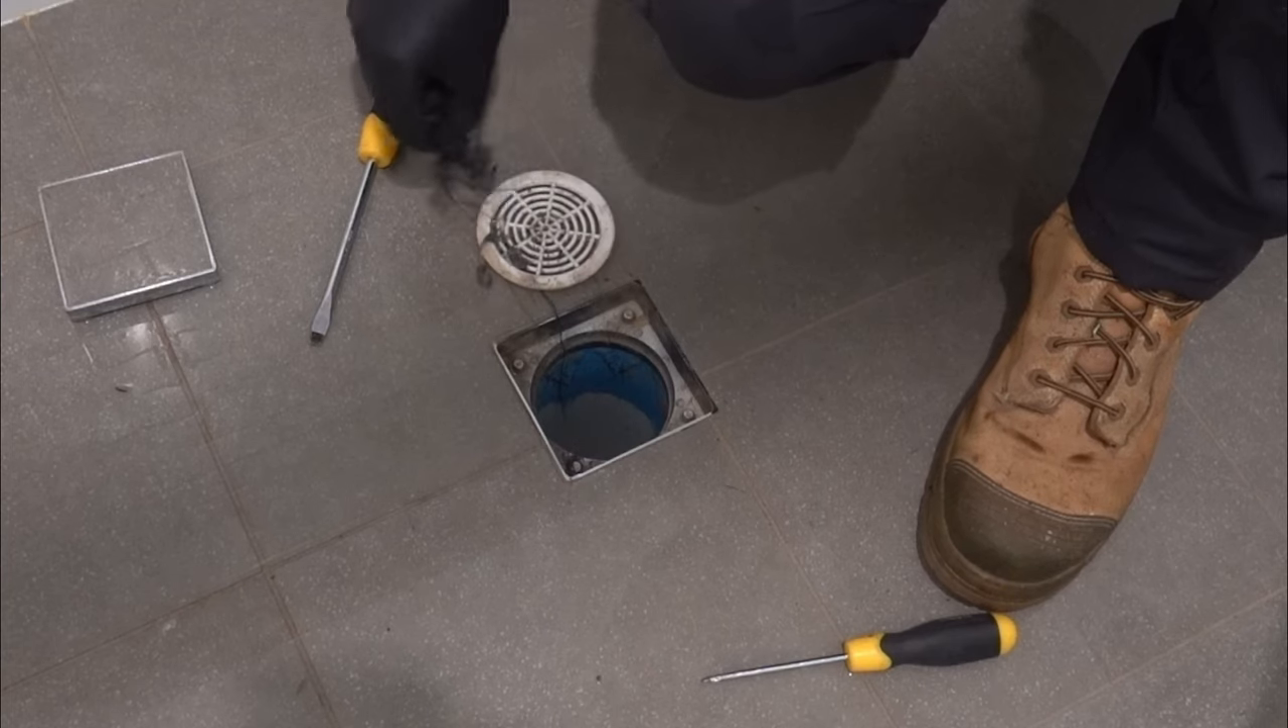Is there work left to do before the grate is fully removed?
No.